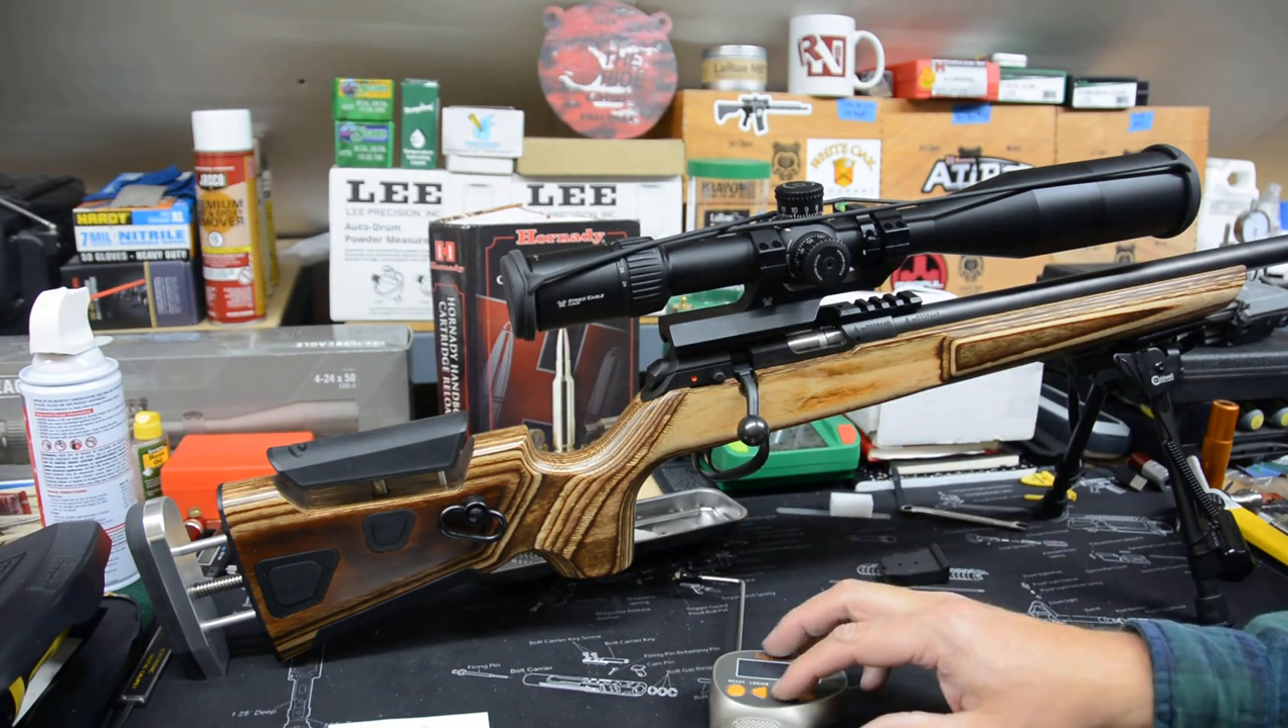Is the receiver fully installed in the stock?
Yes.